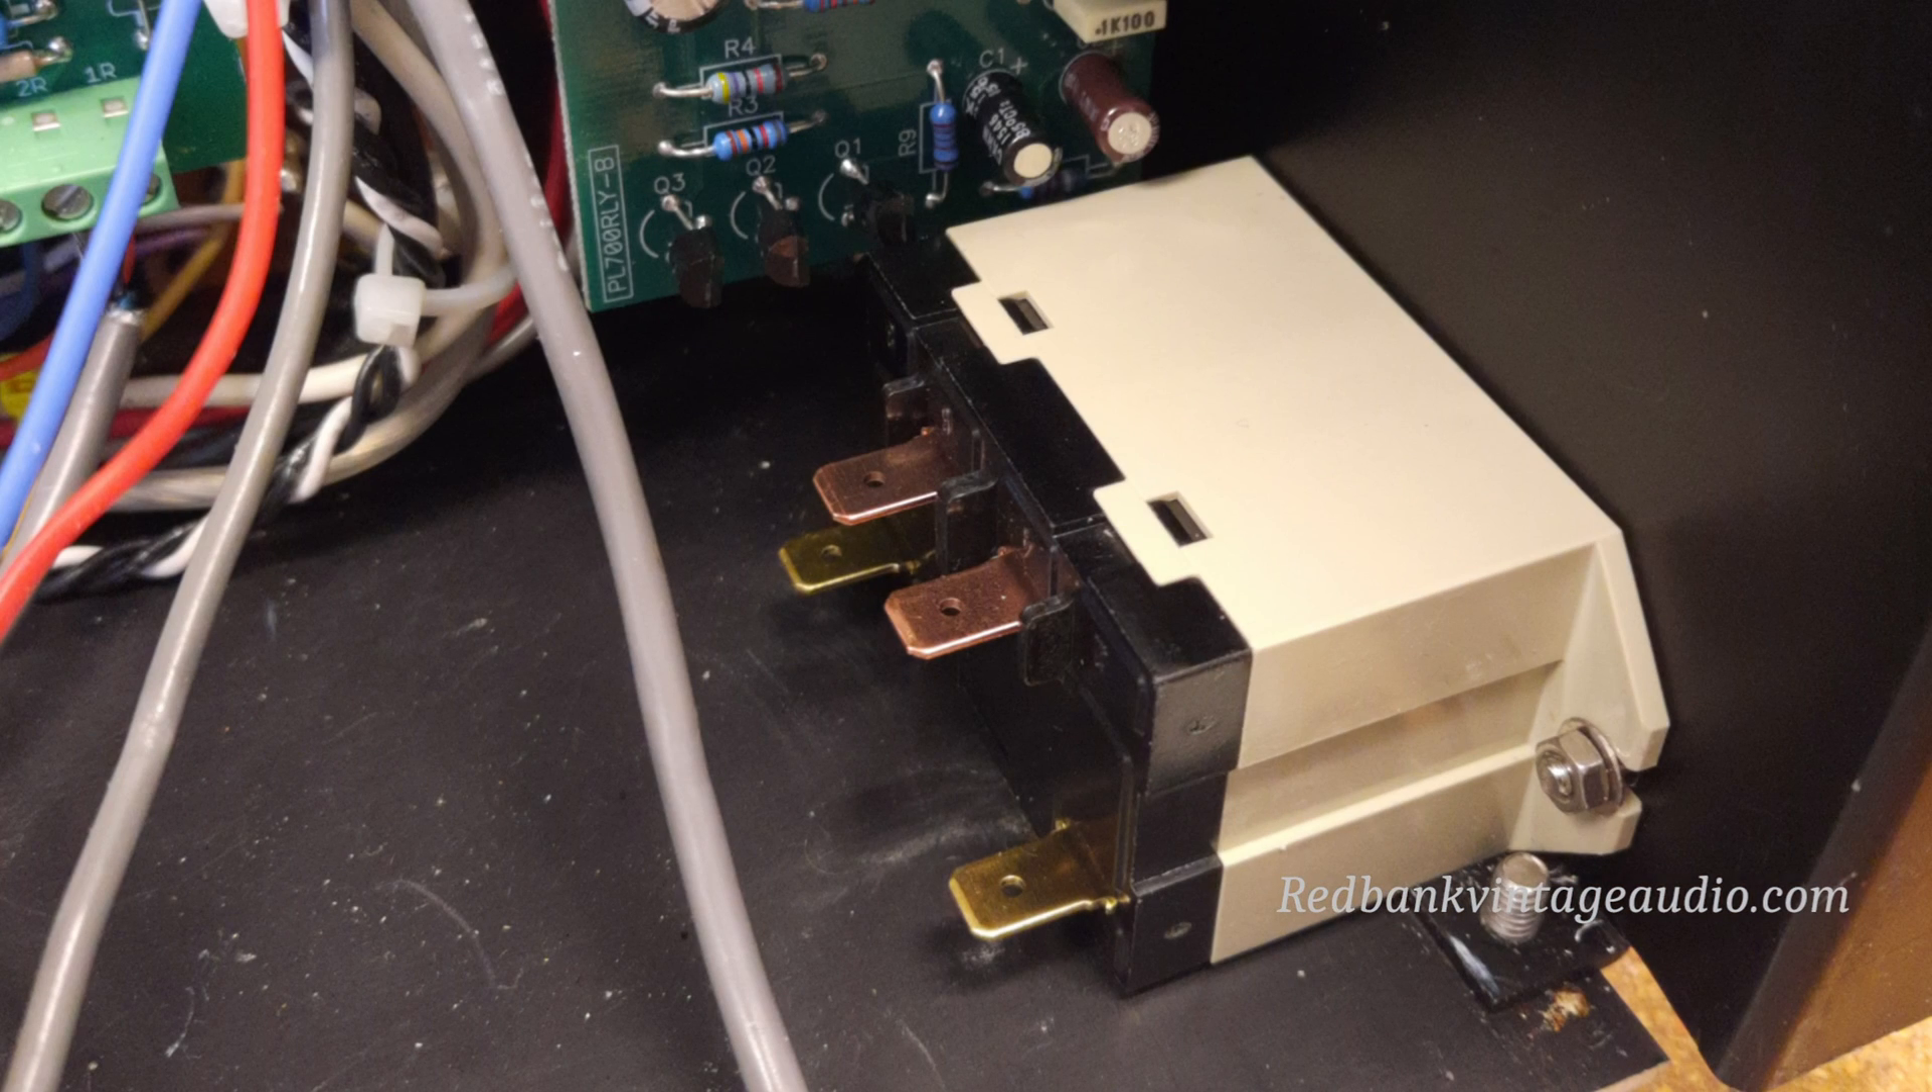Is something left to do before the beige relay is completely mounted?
No.